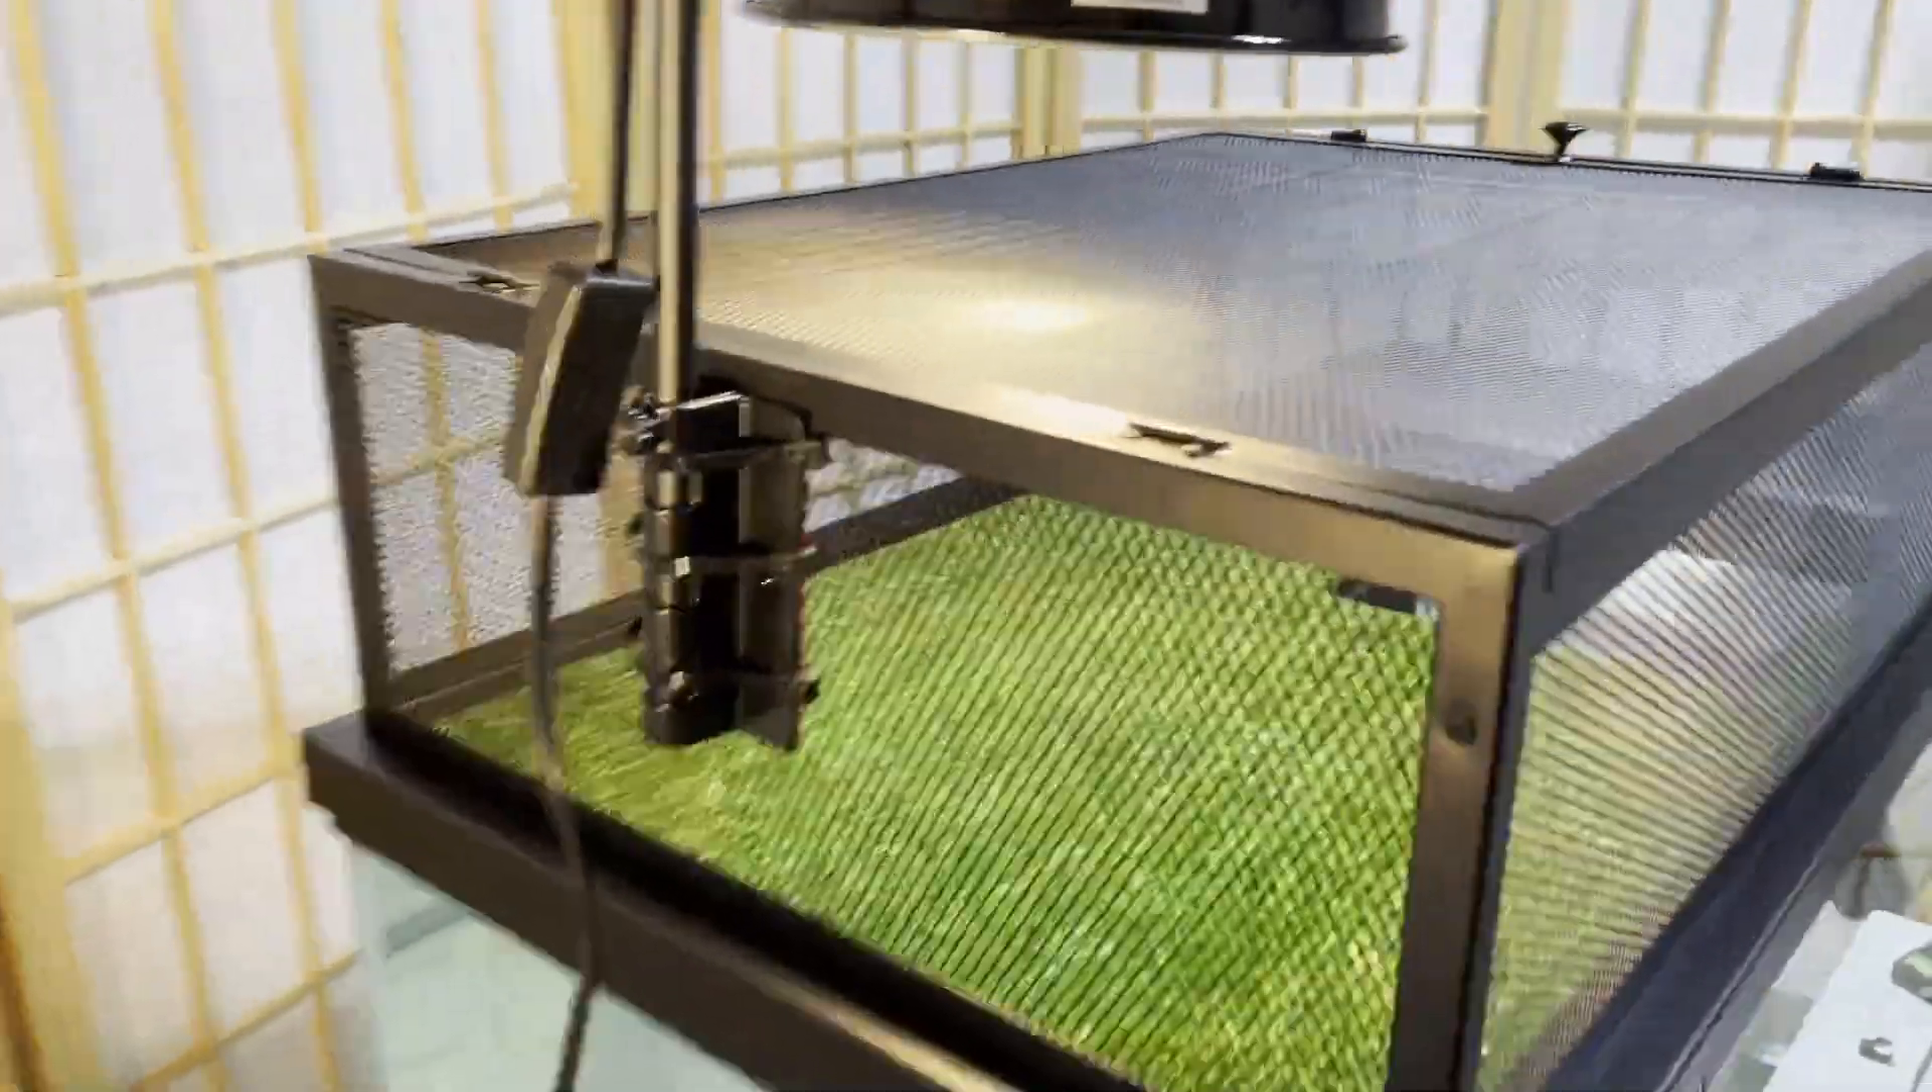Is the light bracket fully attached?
Yes.